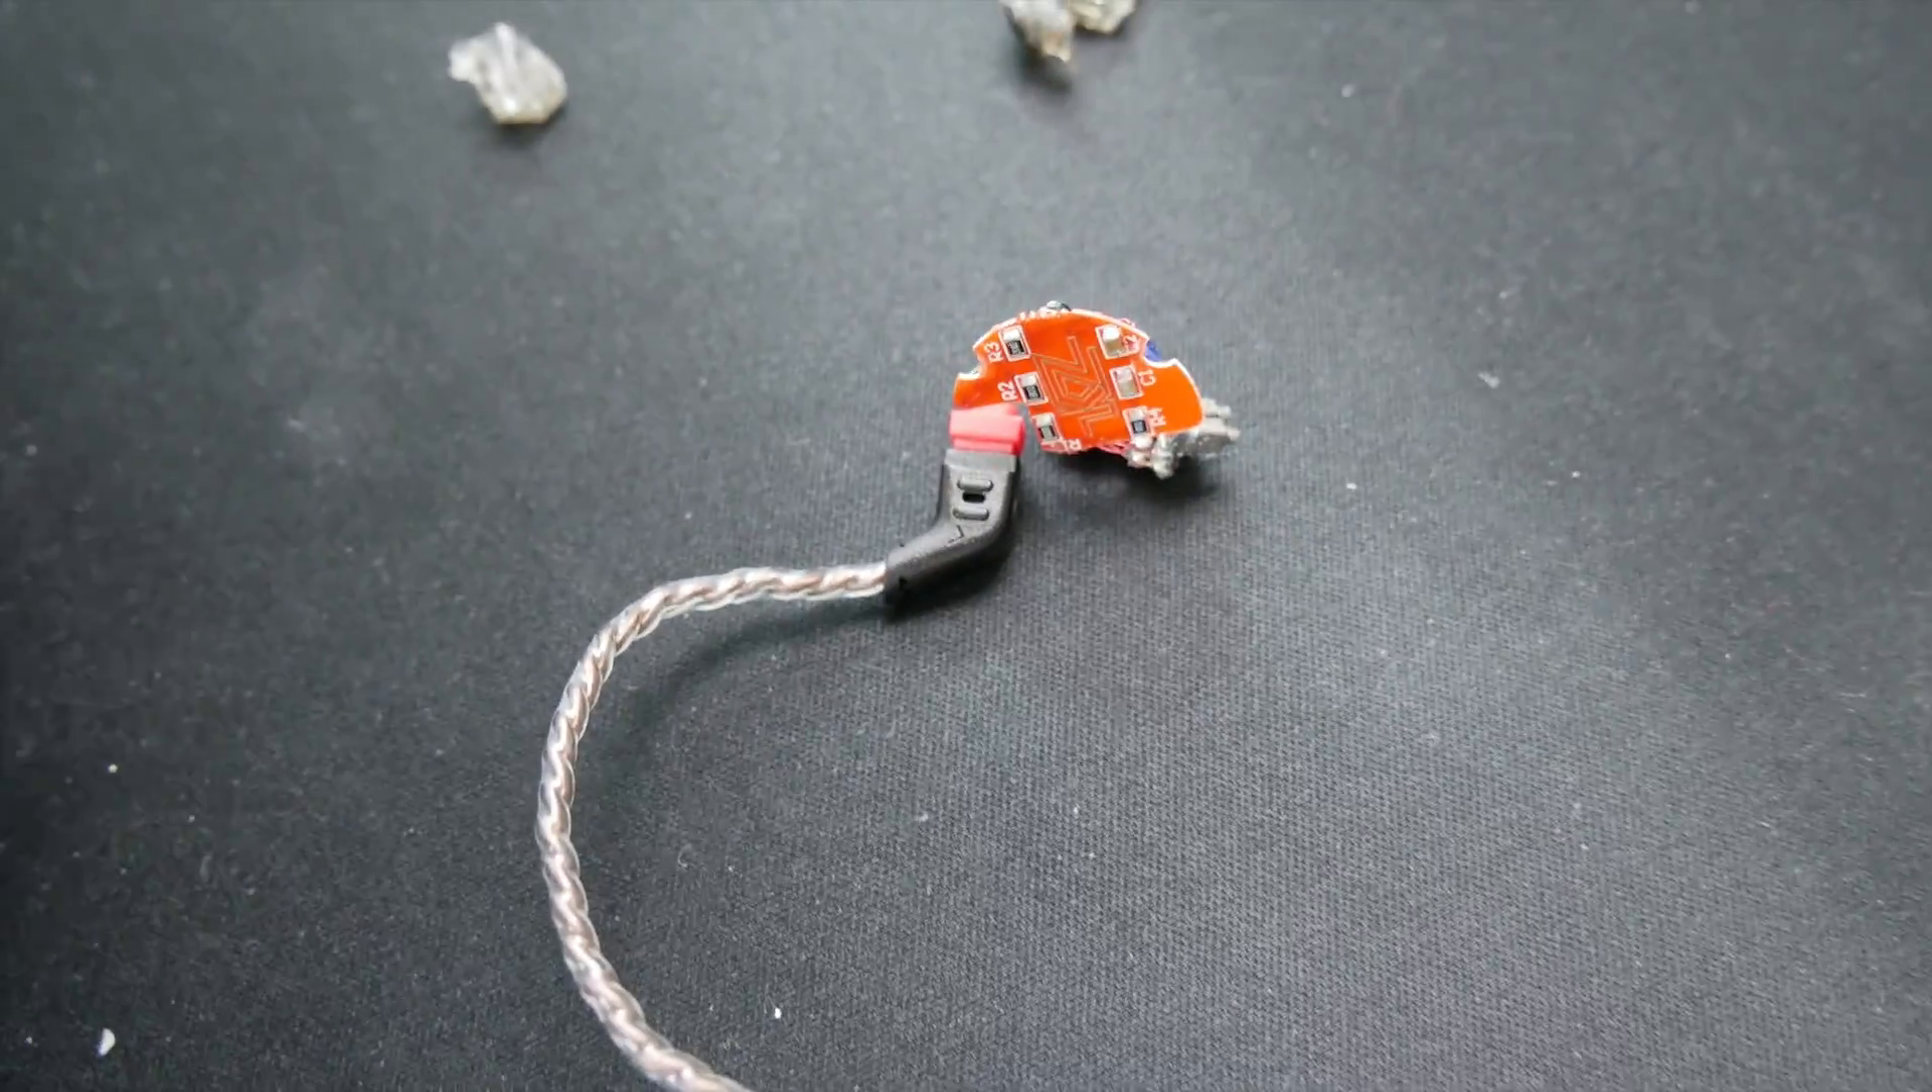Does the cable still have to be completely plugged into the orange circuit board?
No.